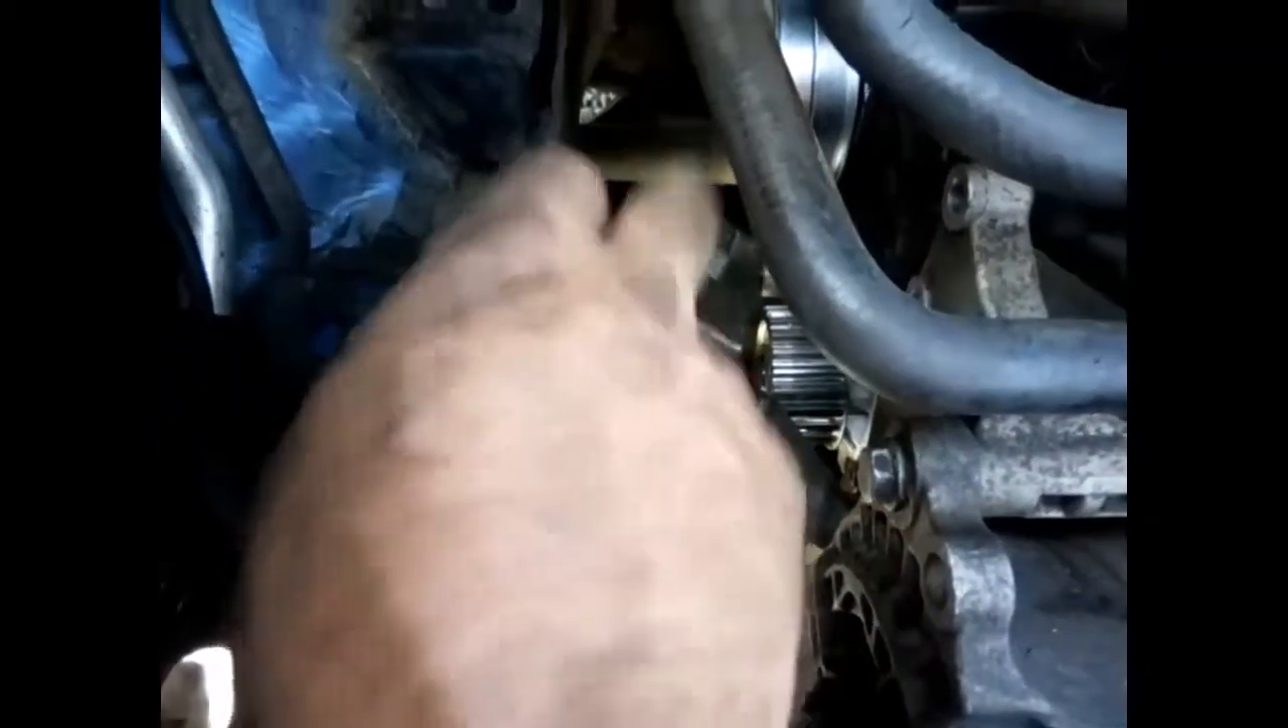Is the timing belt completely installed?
No.